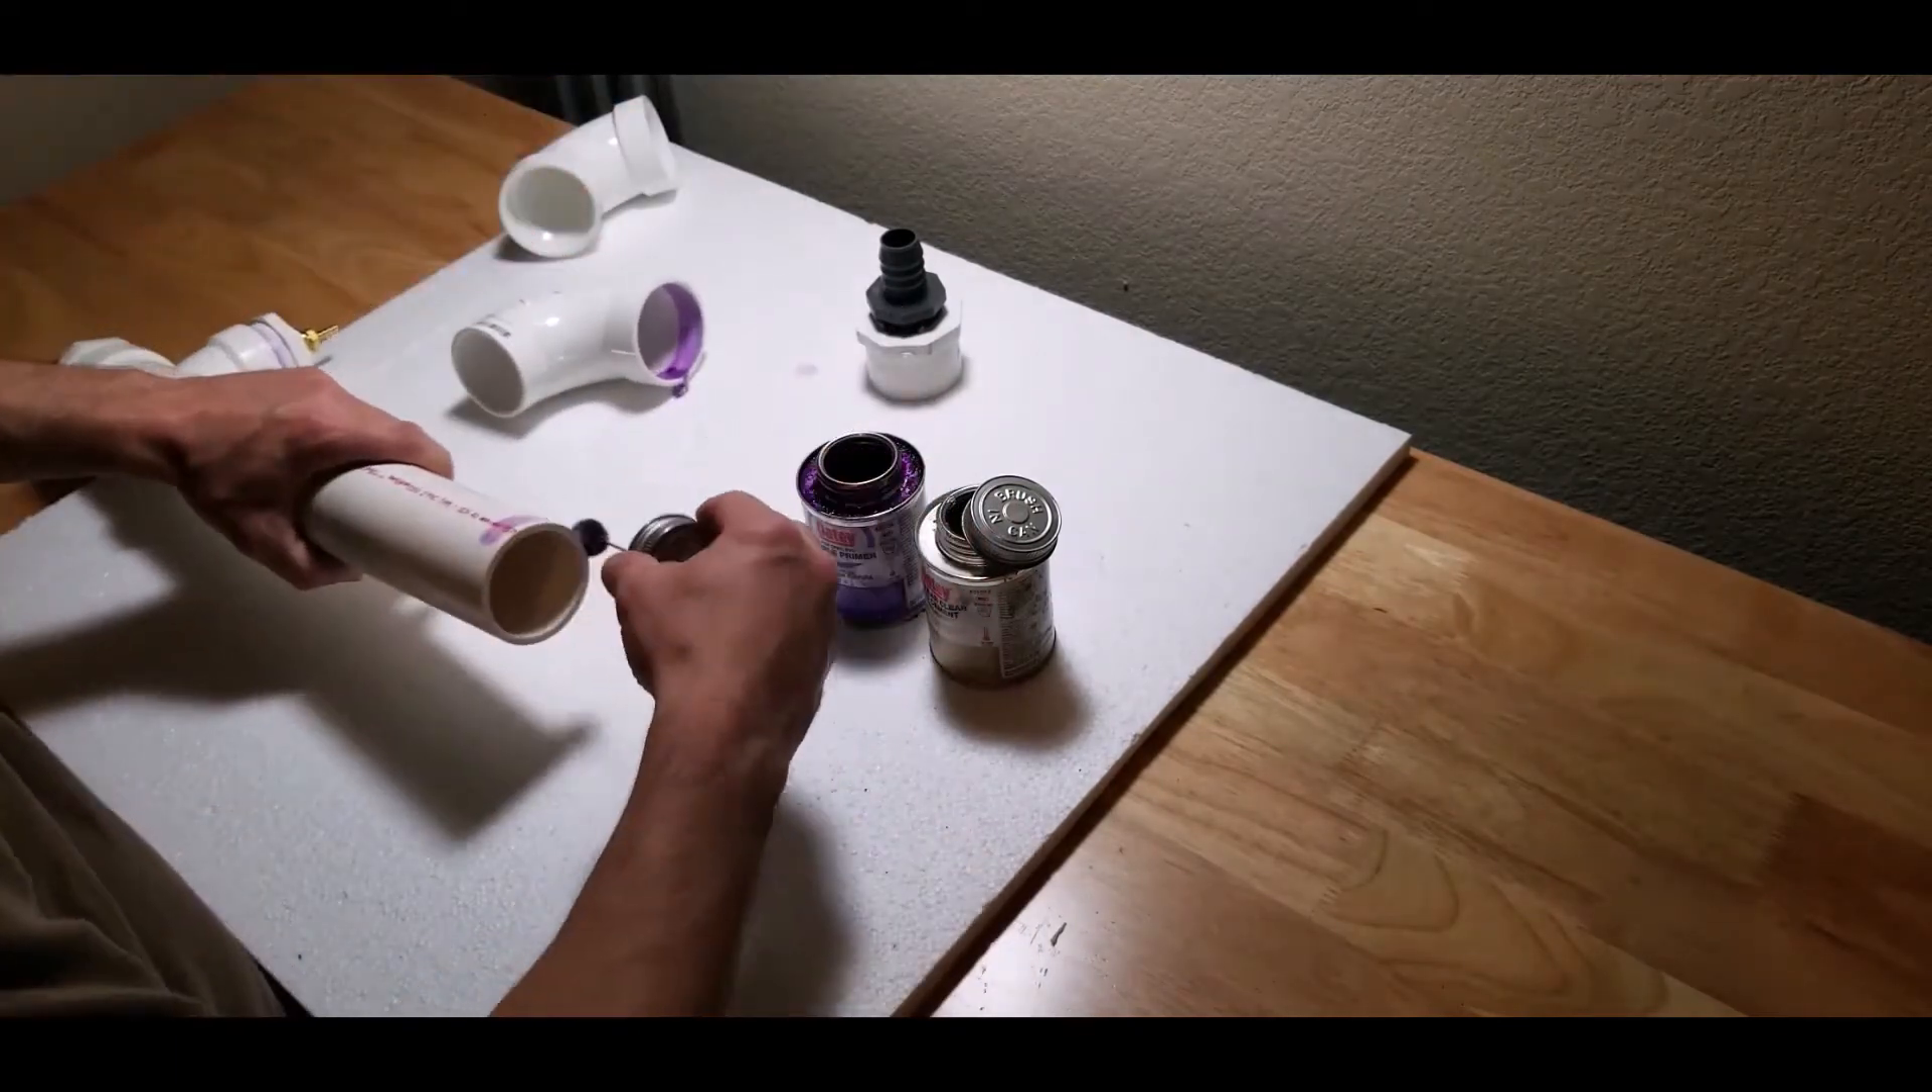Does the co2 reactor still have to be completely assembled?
Yes.